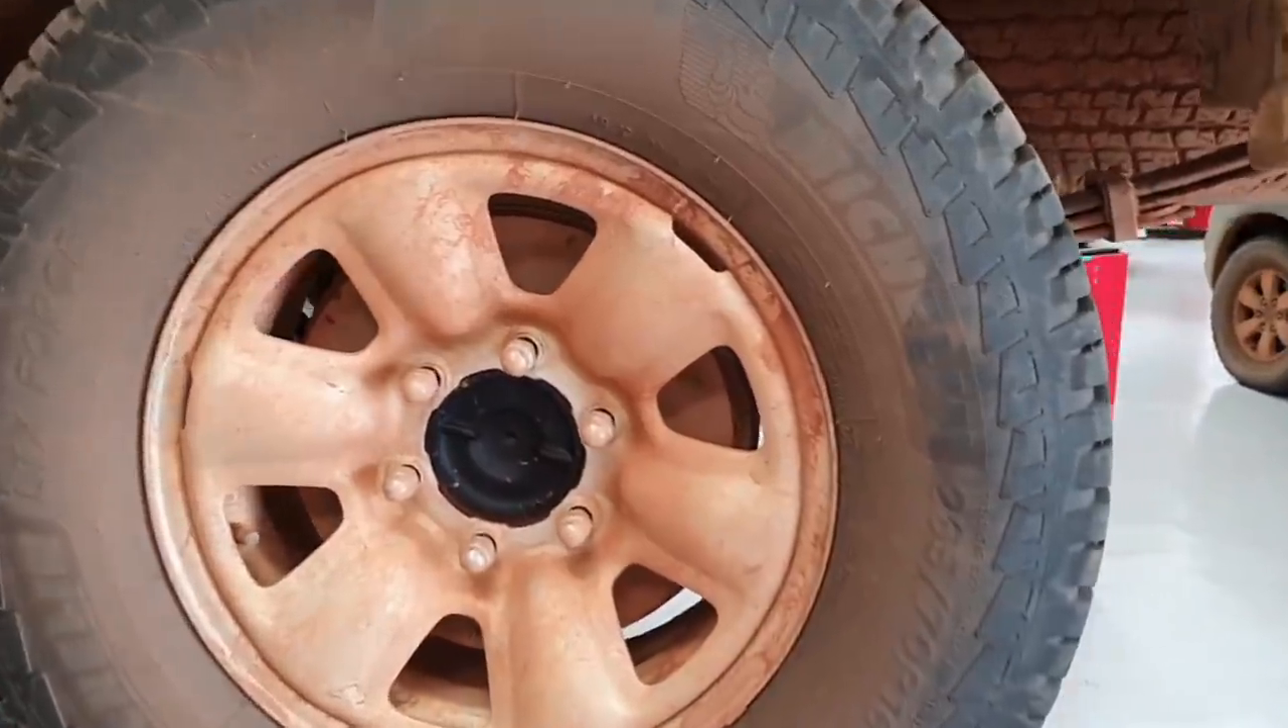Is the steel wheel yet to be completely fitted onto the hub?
No.